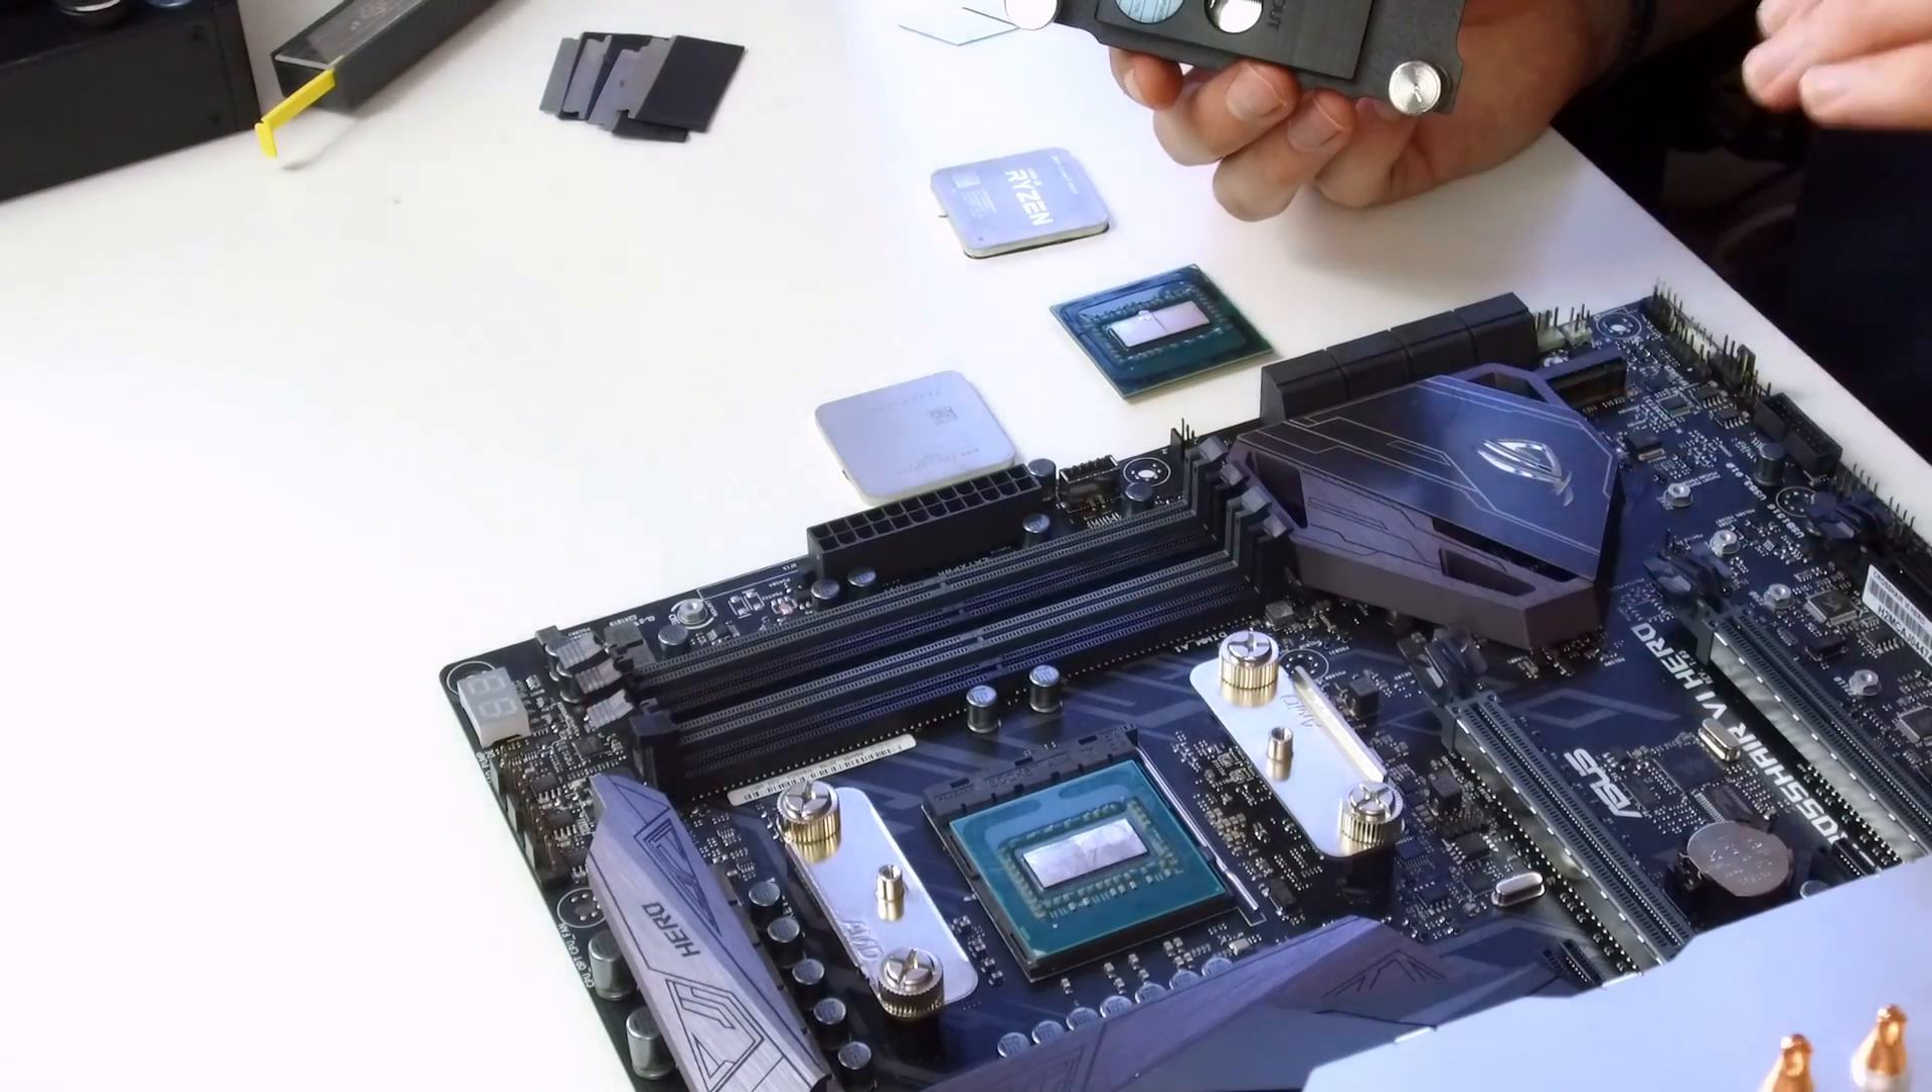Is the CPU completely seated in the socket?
Yes.